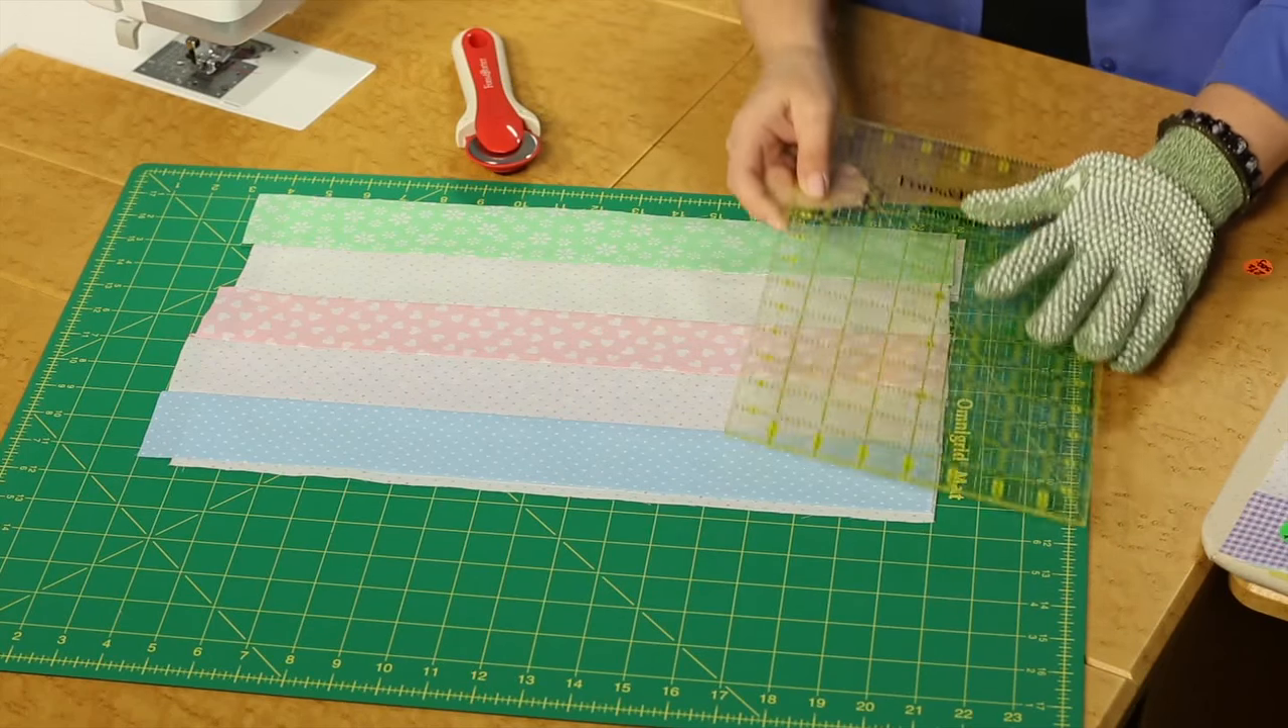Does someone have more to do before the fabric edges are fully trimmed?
Yes.